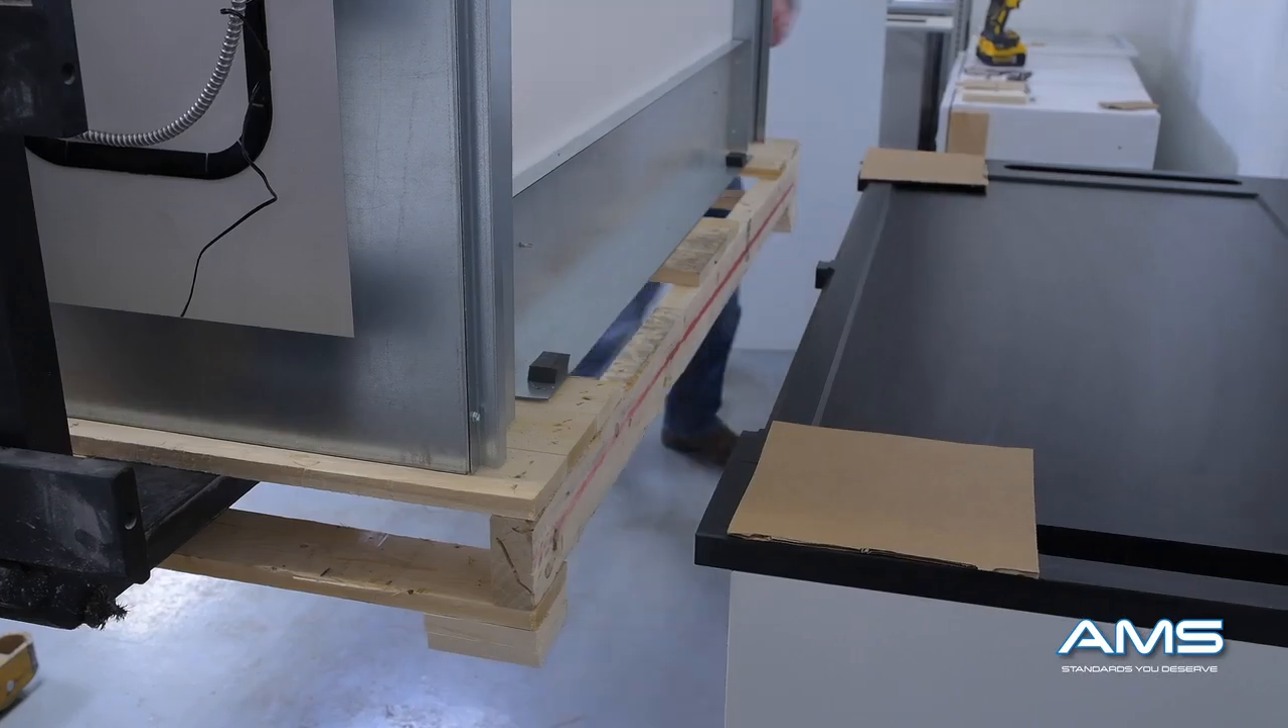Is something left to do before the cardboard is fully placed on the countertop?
No.